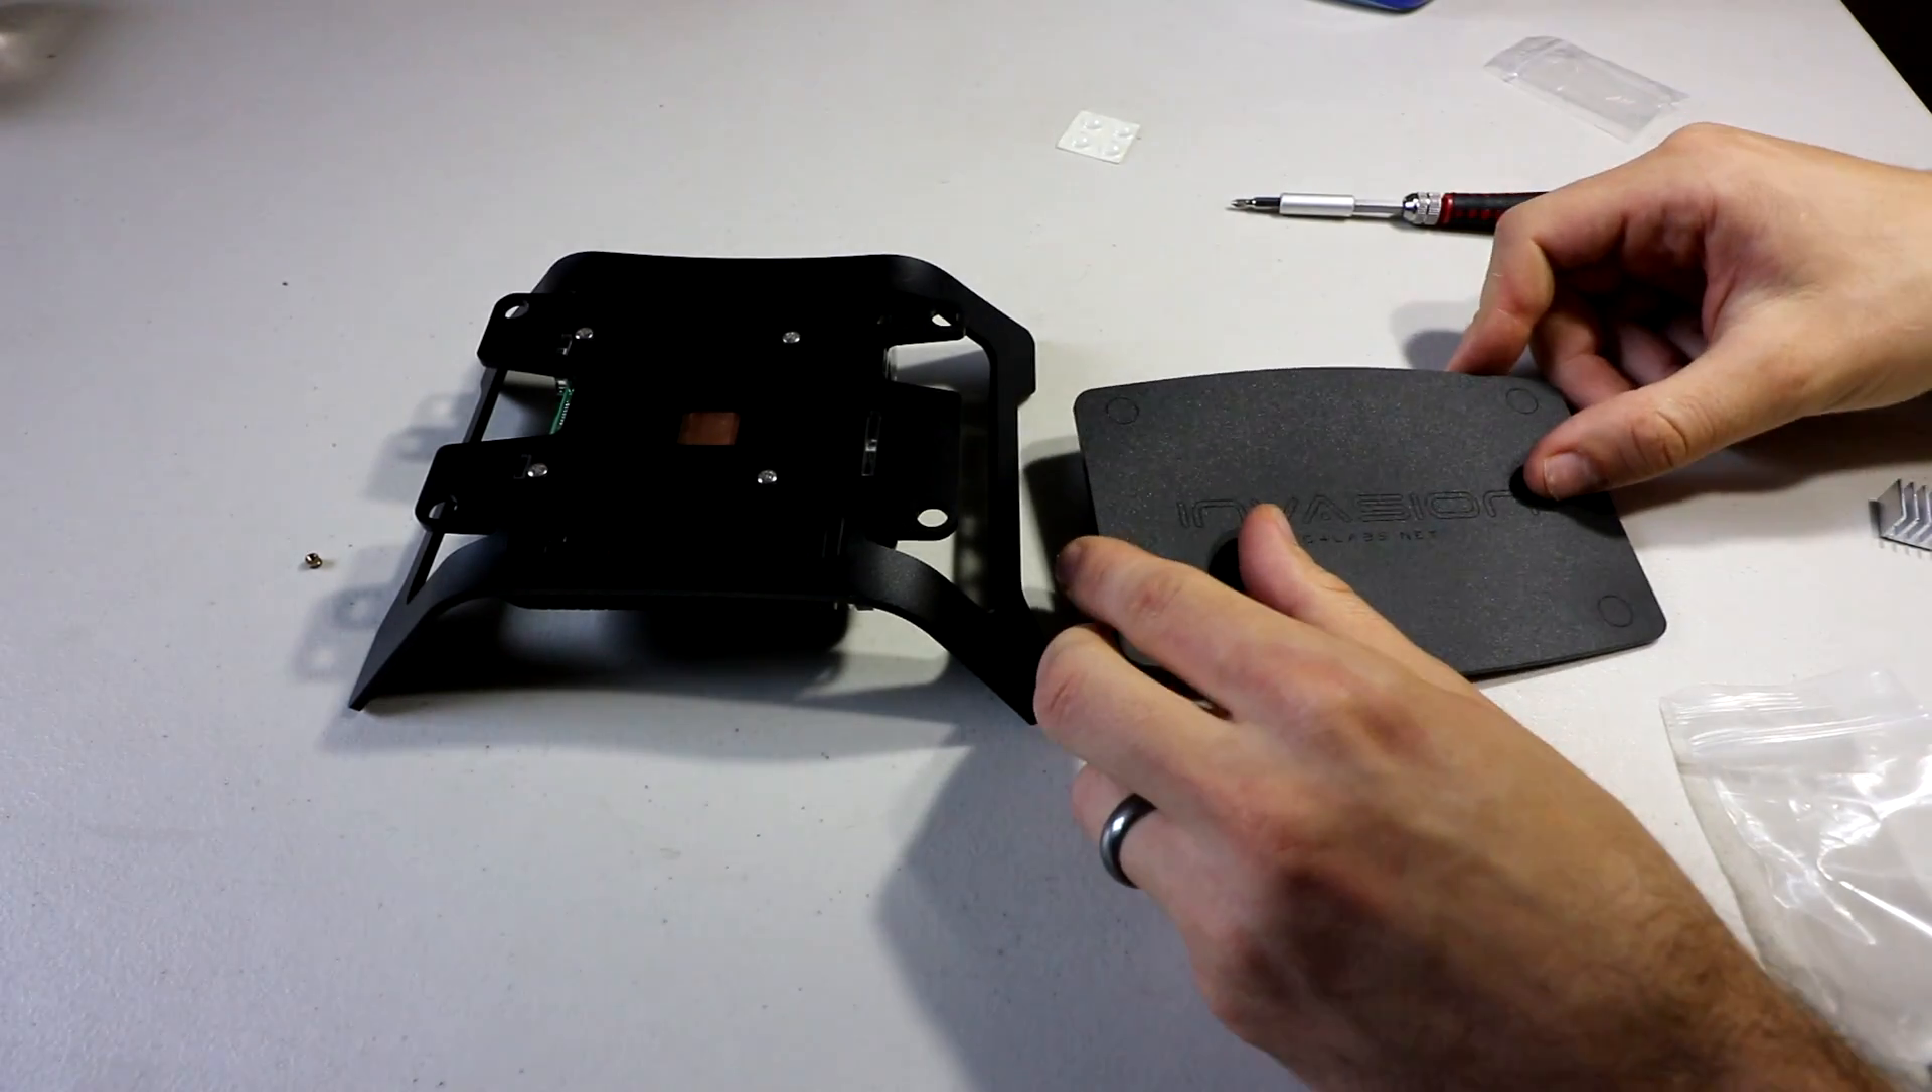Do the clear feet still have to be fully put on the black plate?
Yes.